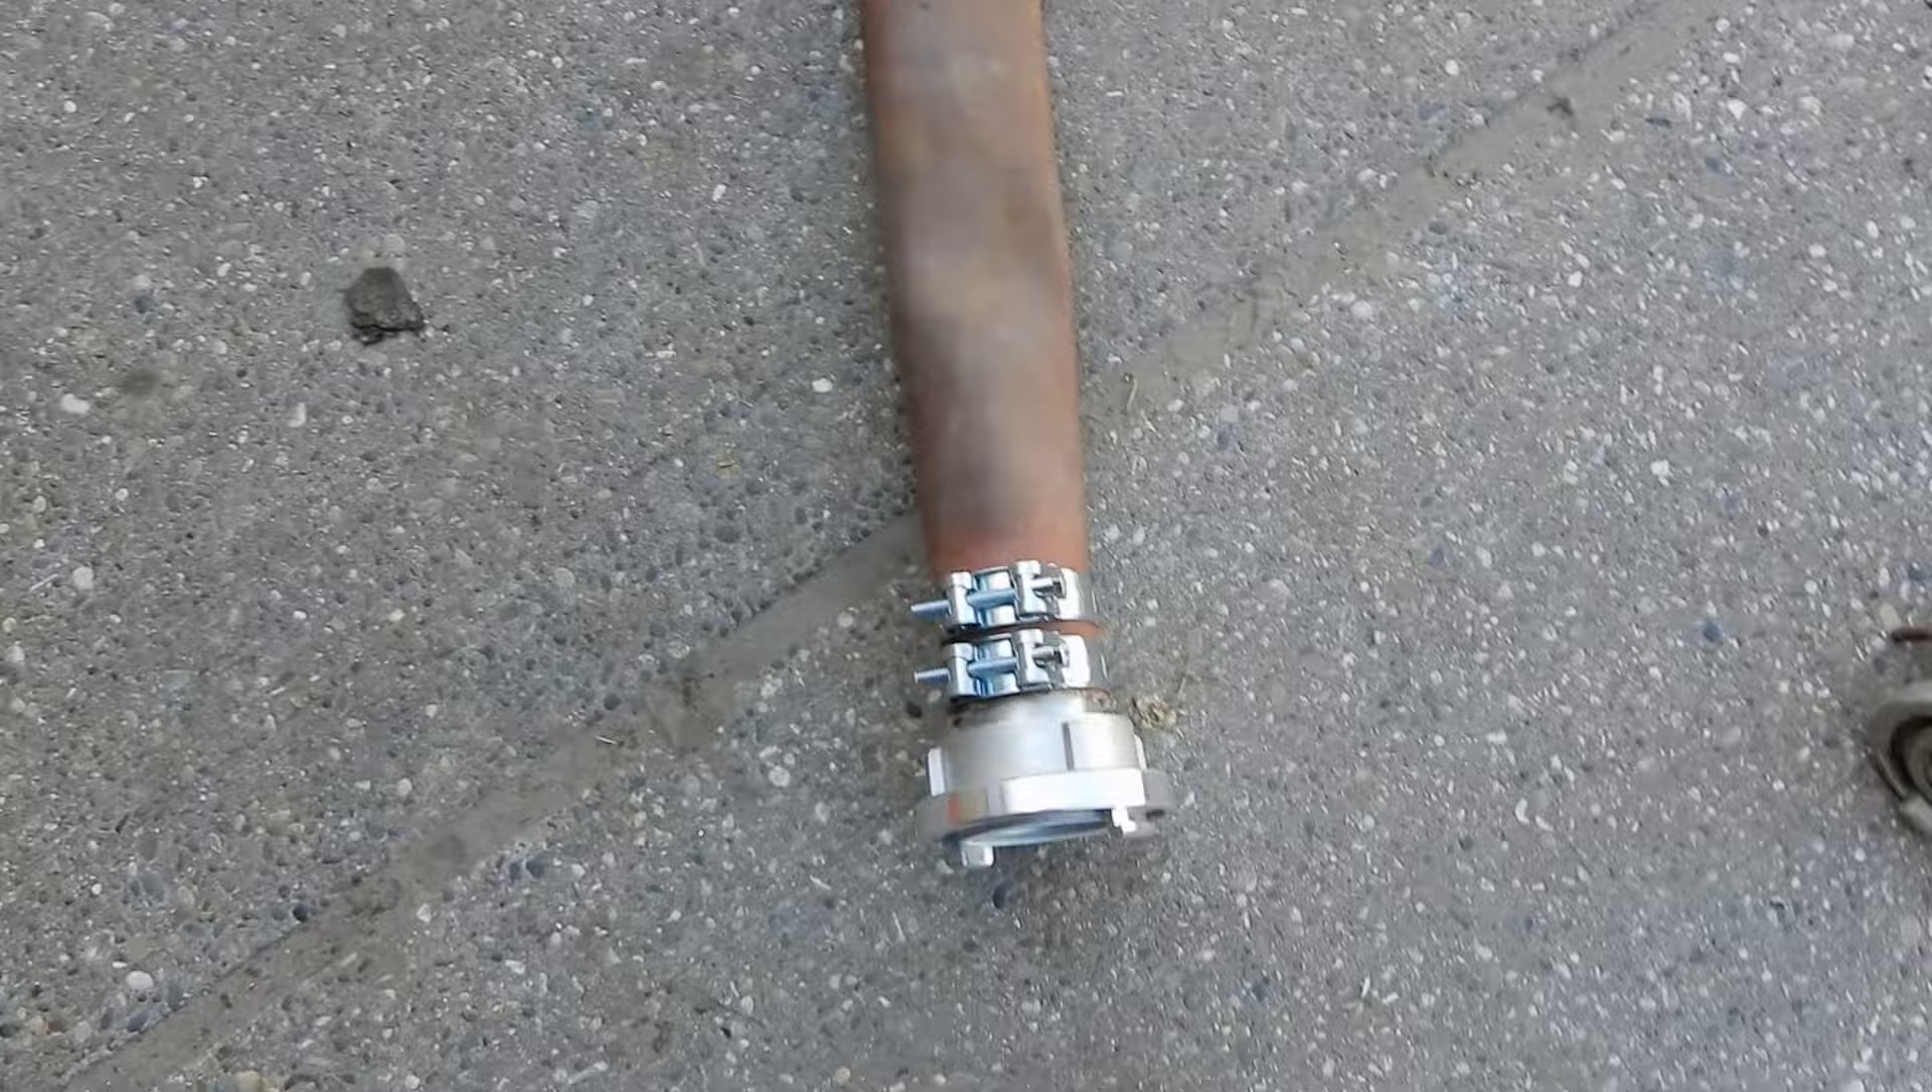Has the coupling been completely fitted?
Yes.